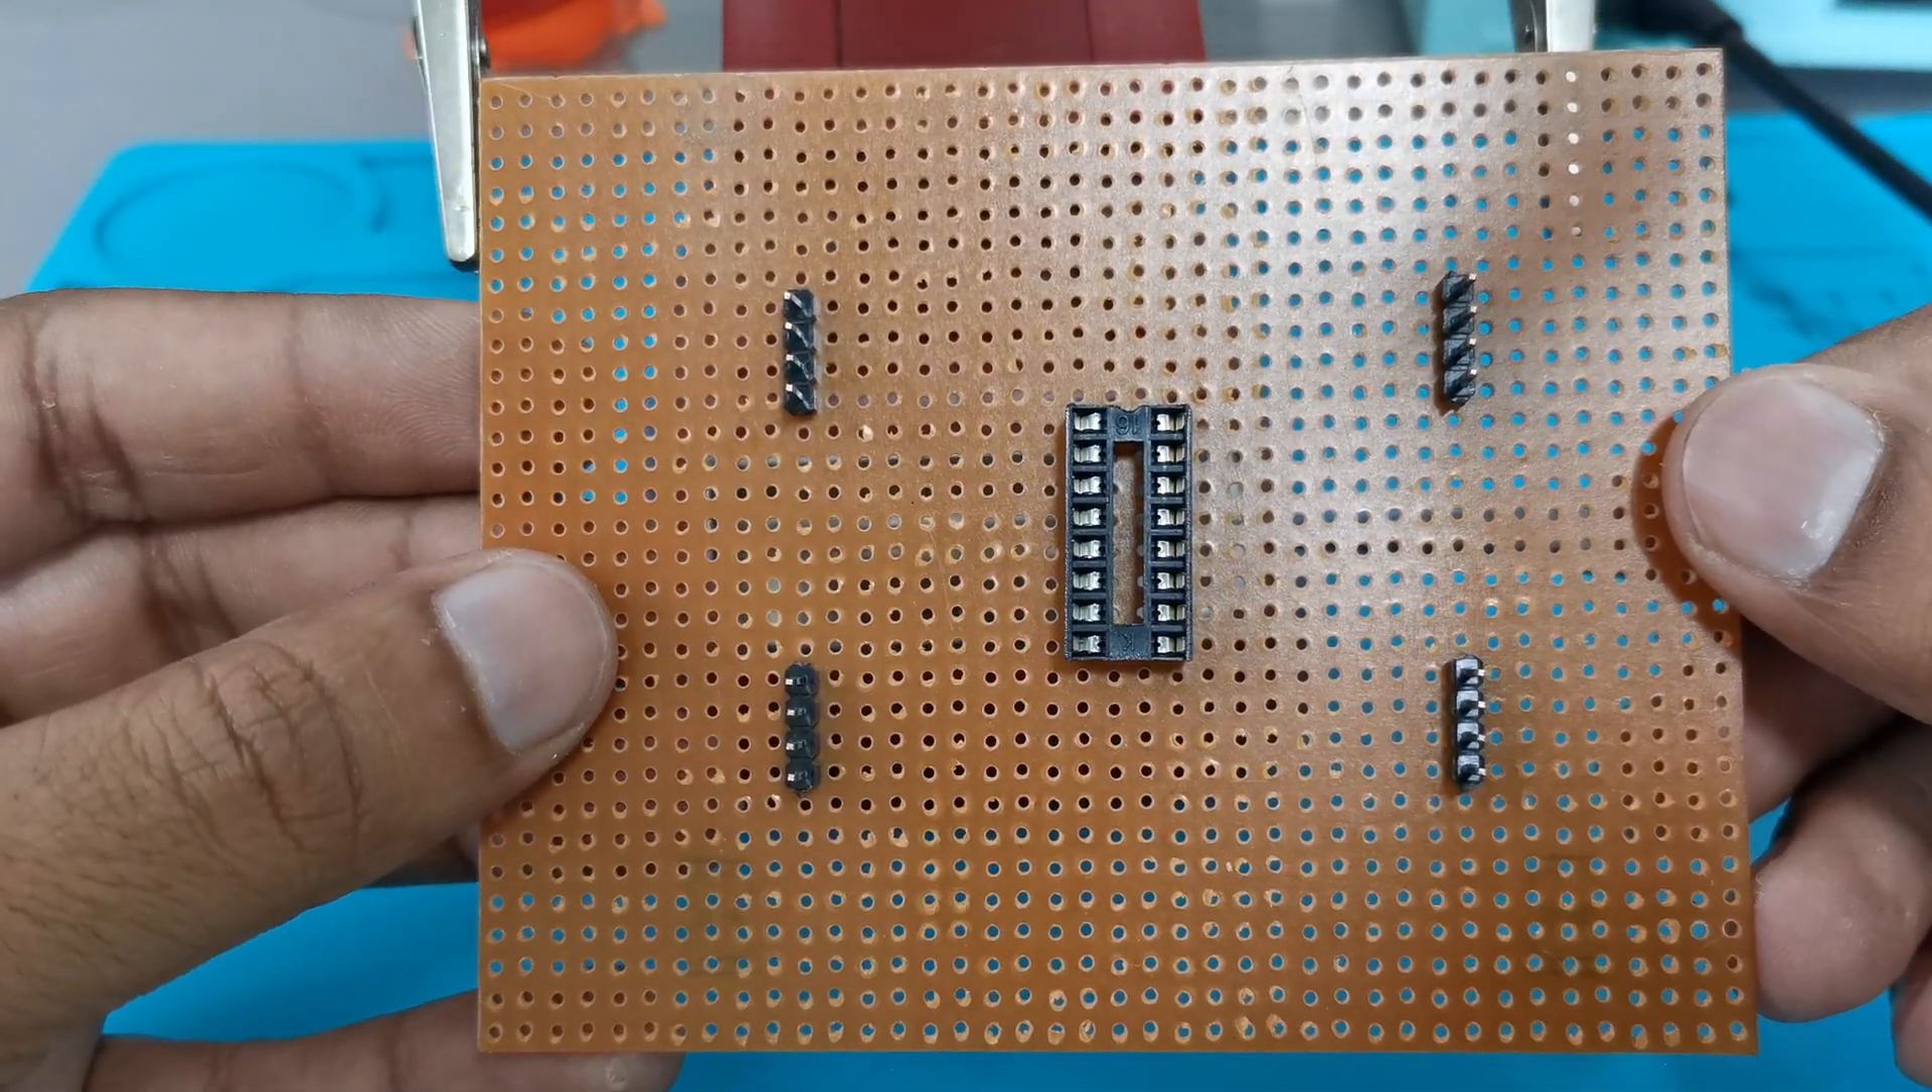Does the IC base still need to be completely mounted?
No.